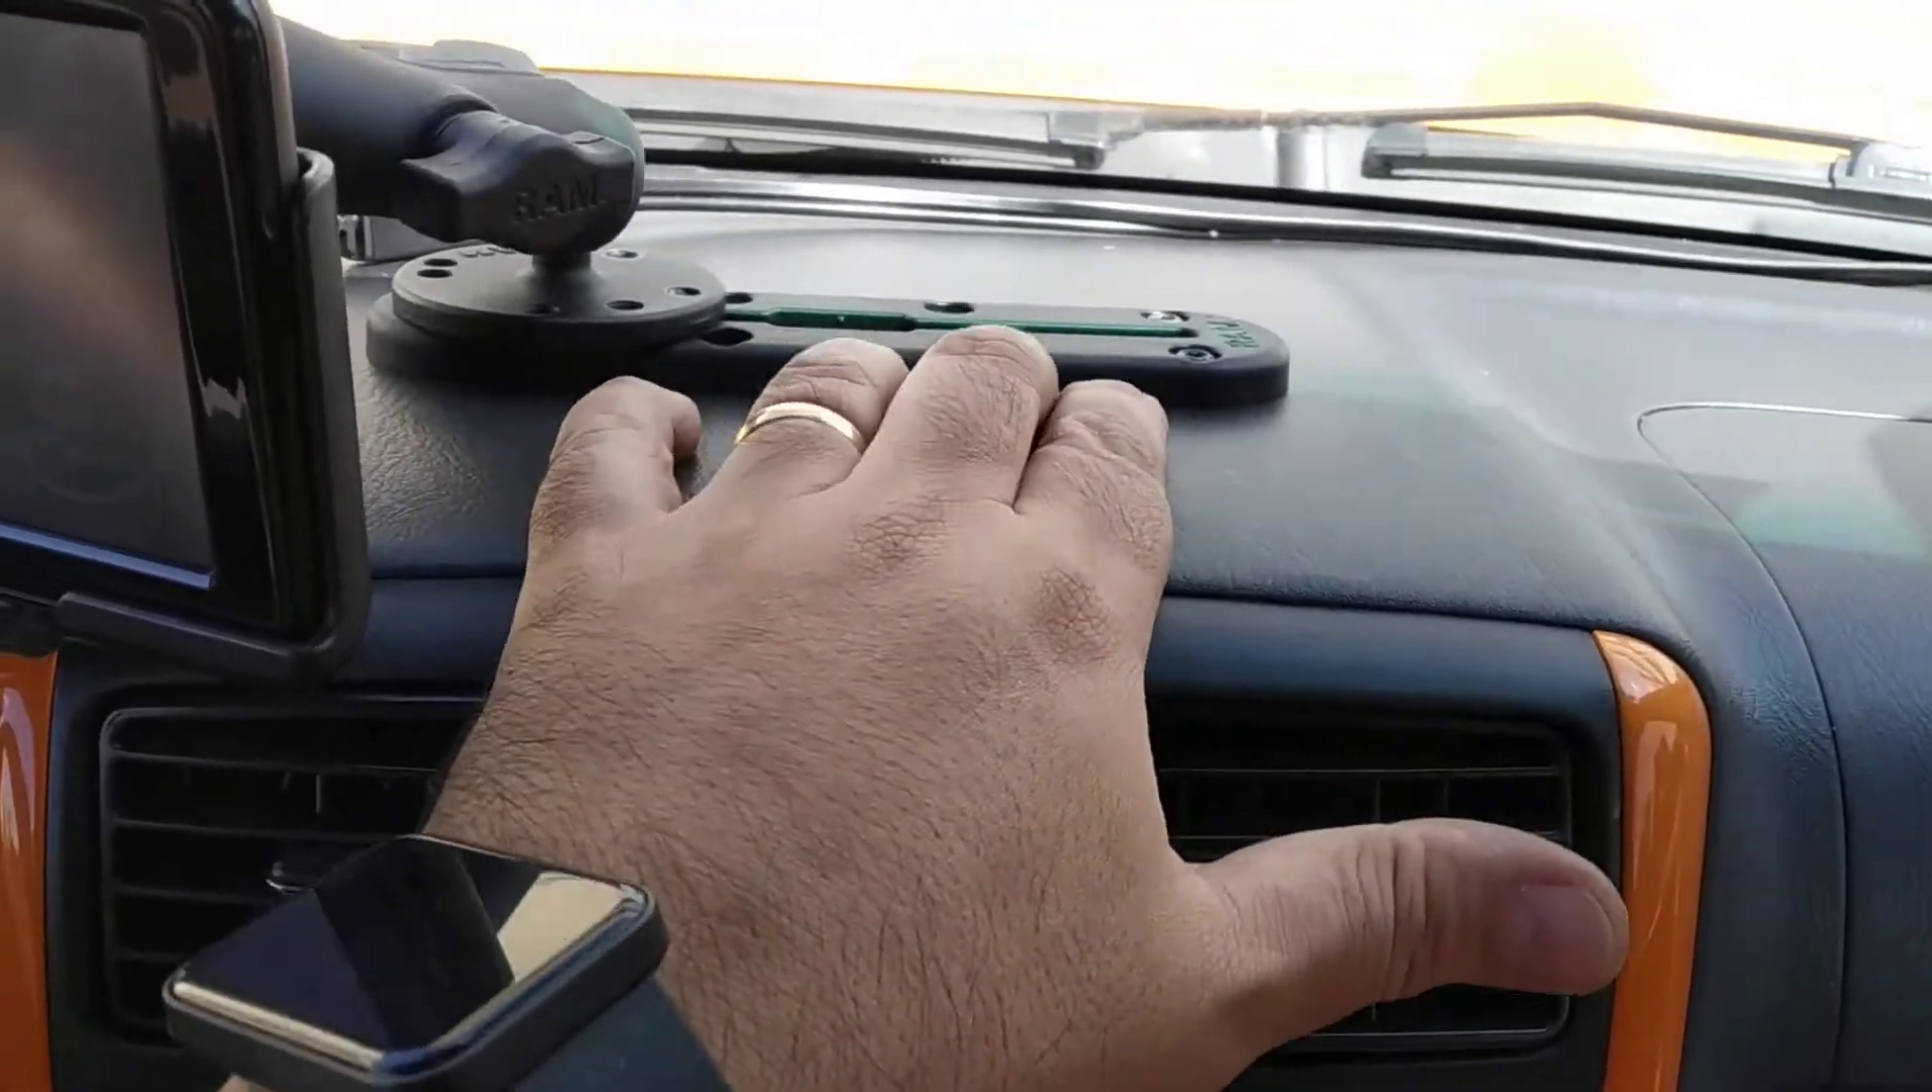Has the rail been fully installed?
Yes.